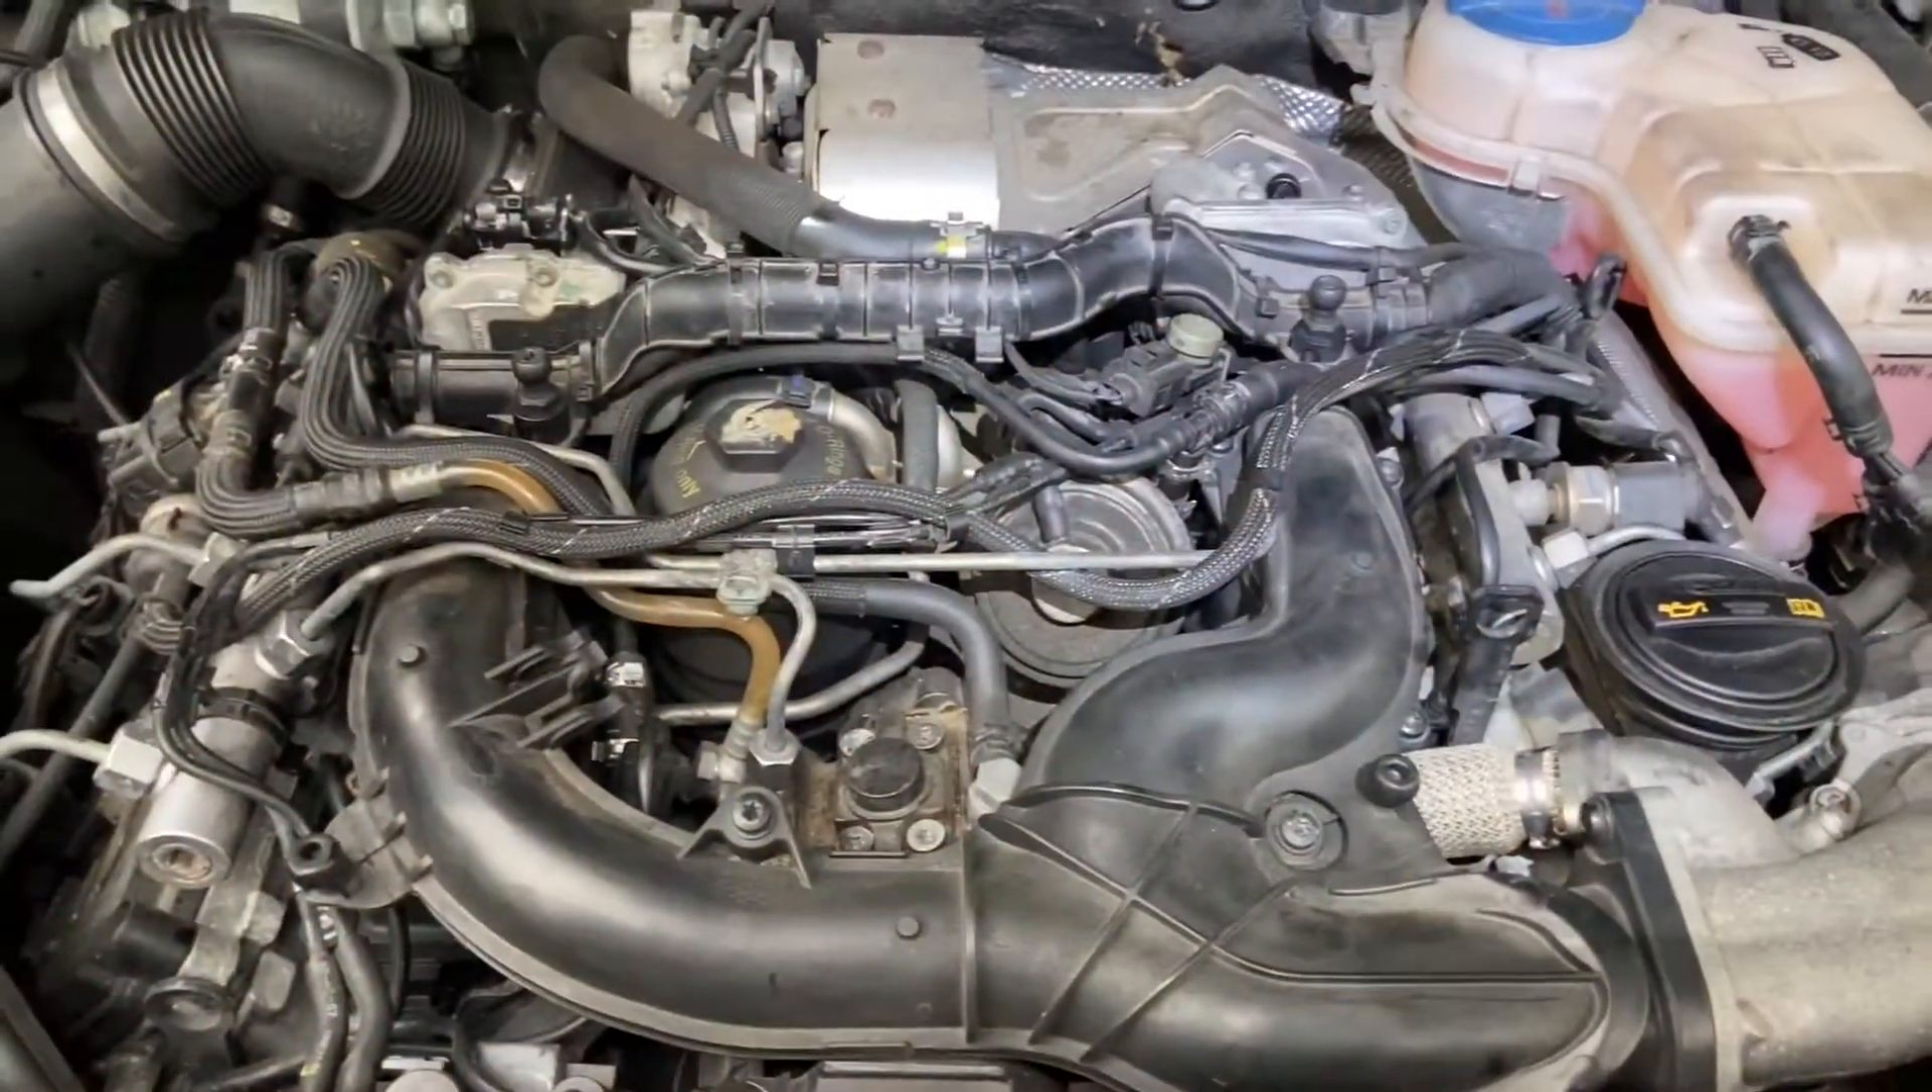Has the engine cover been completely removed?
Yes.